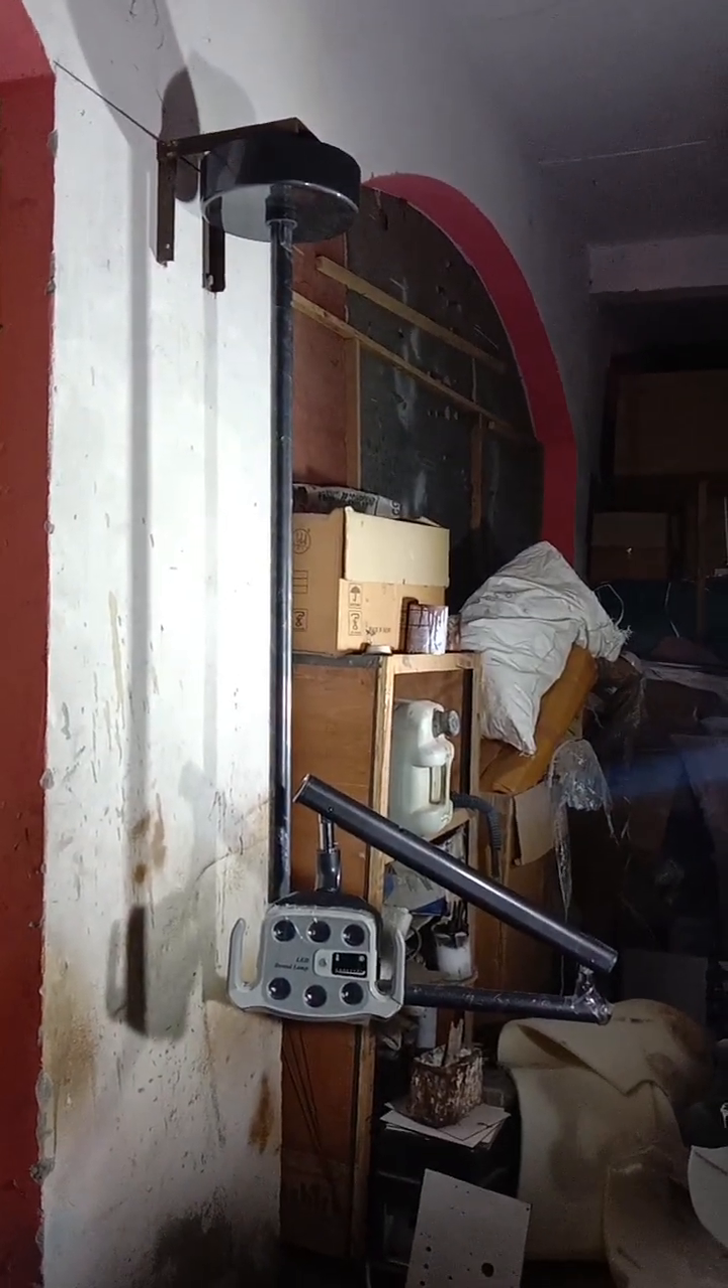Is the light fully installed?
Yes.